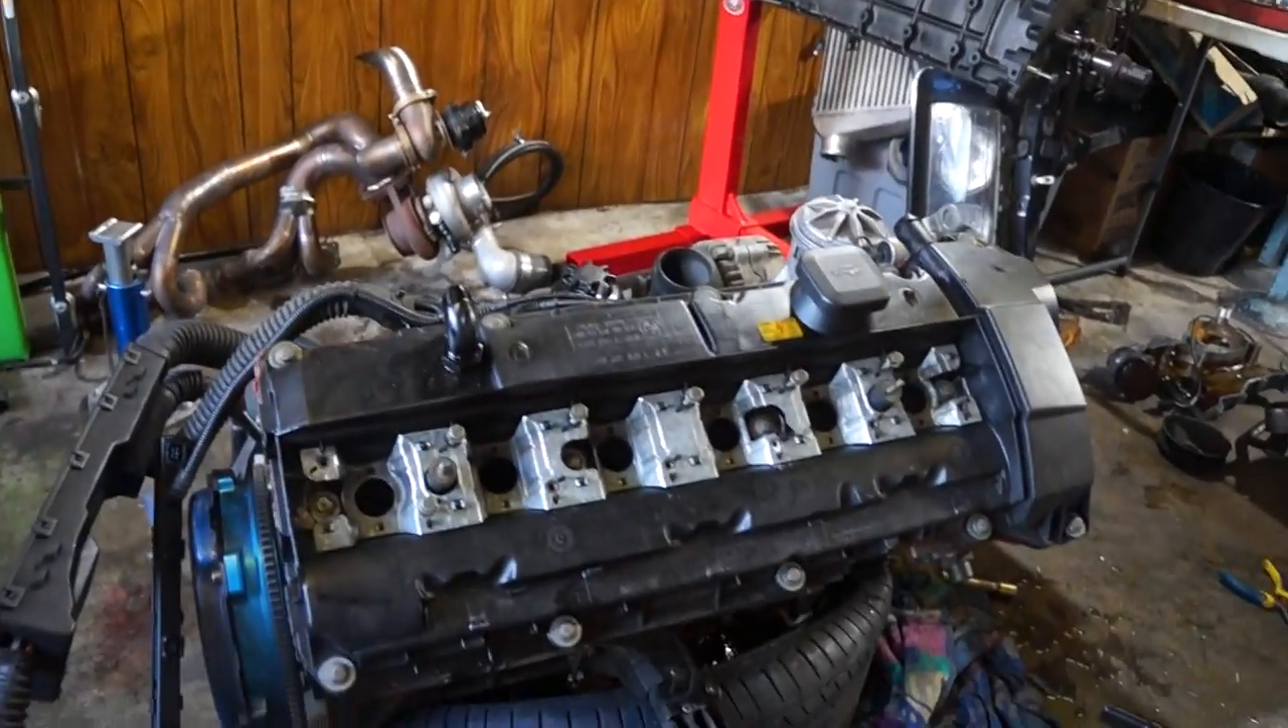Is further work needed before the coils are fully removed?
No.